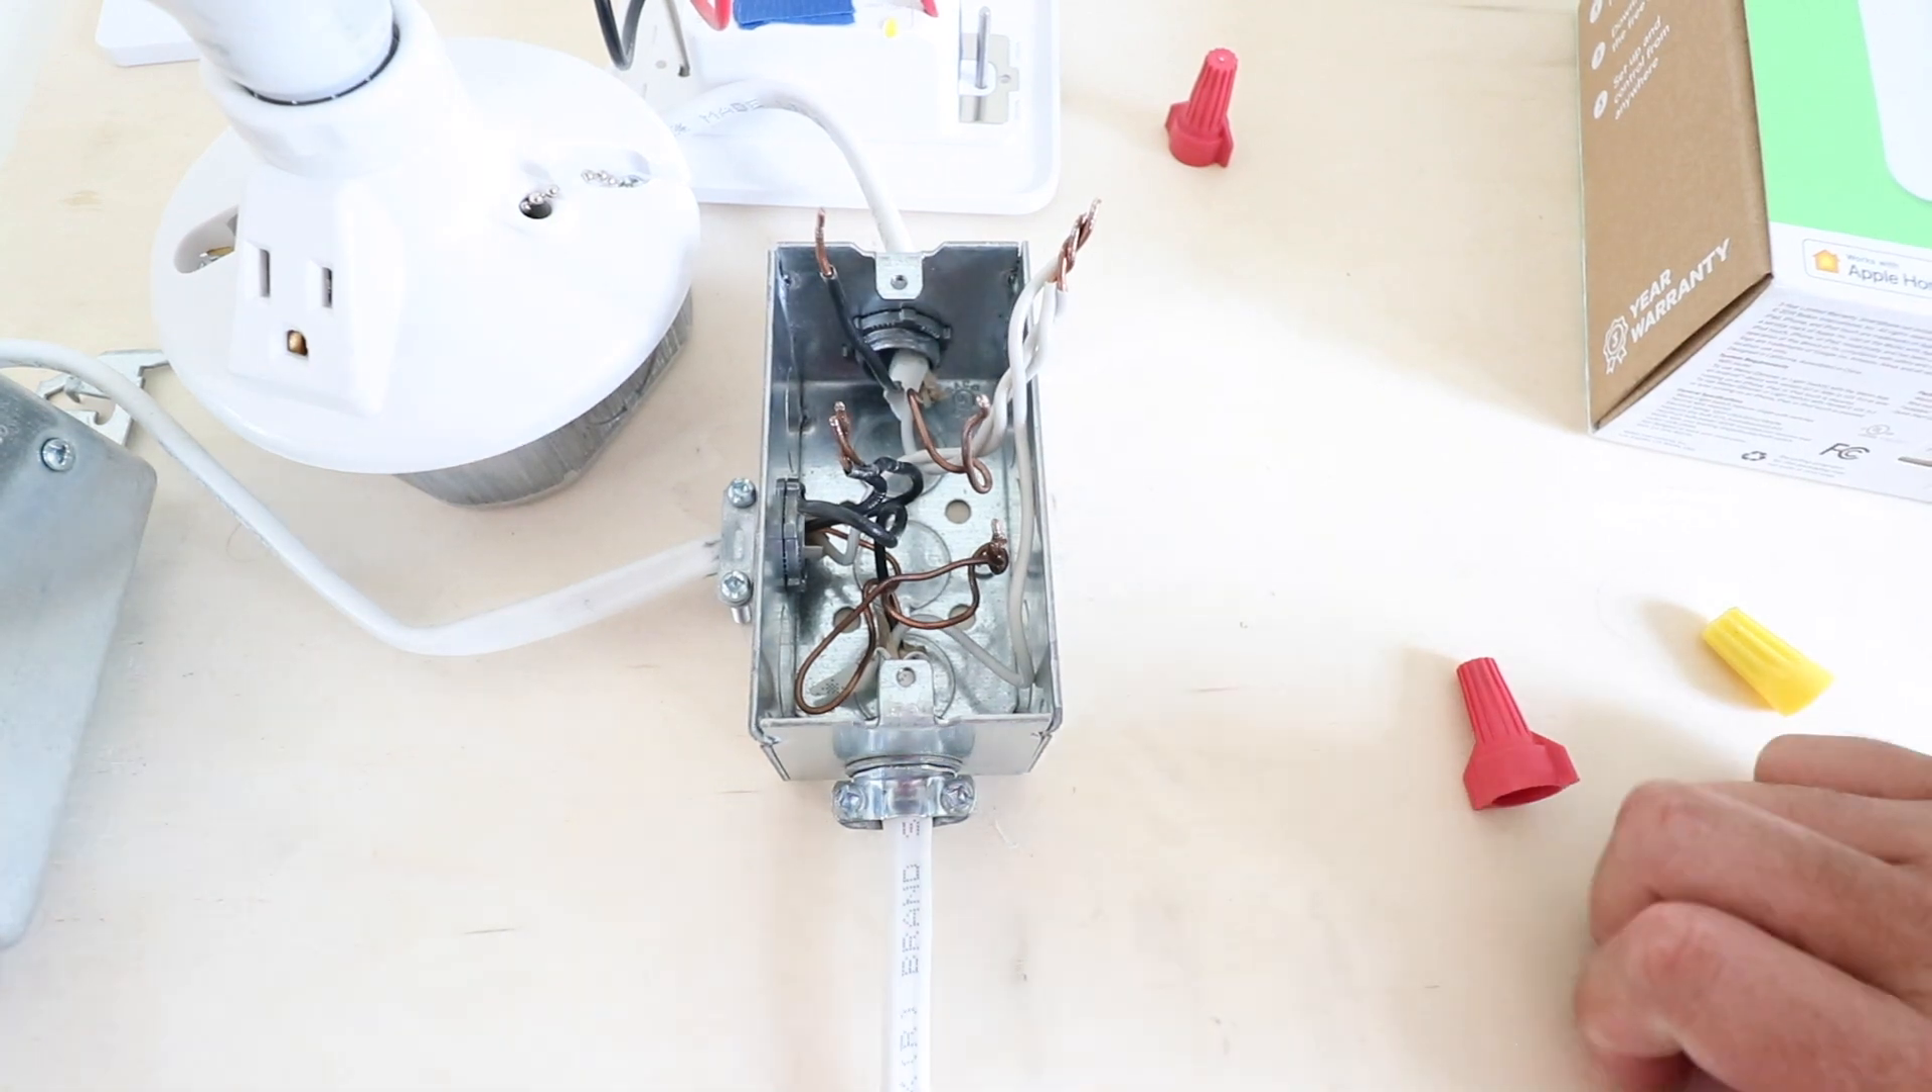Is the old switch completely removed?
Yes.